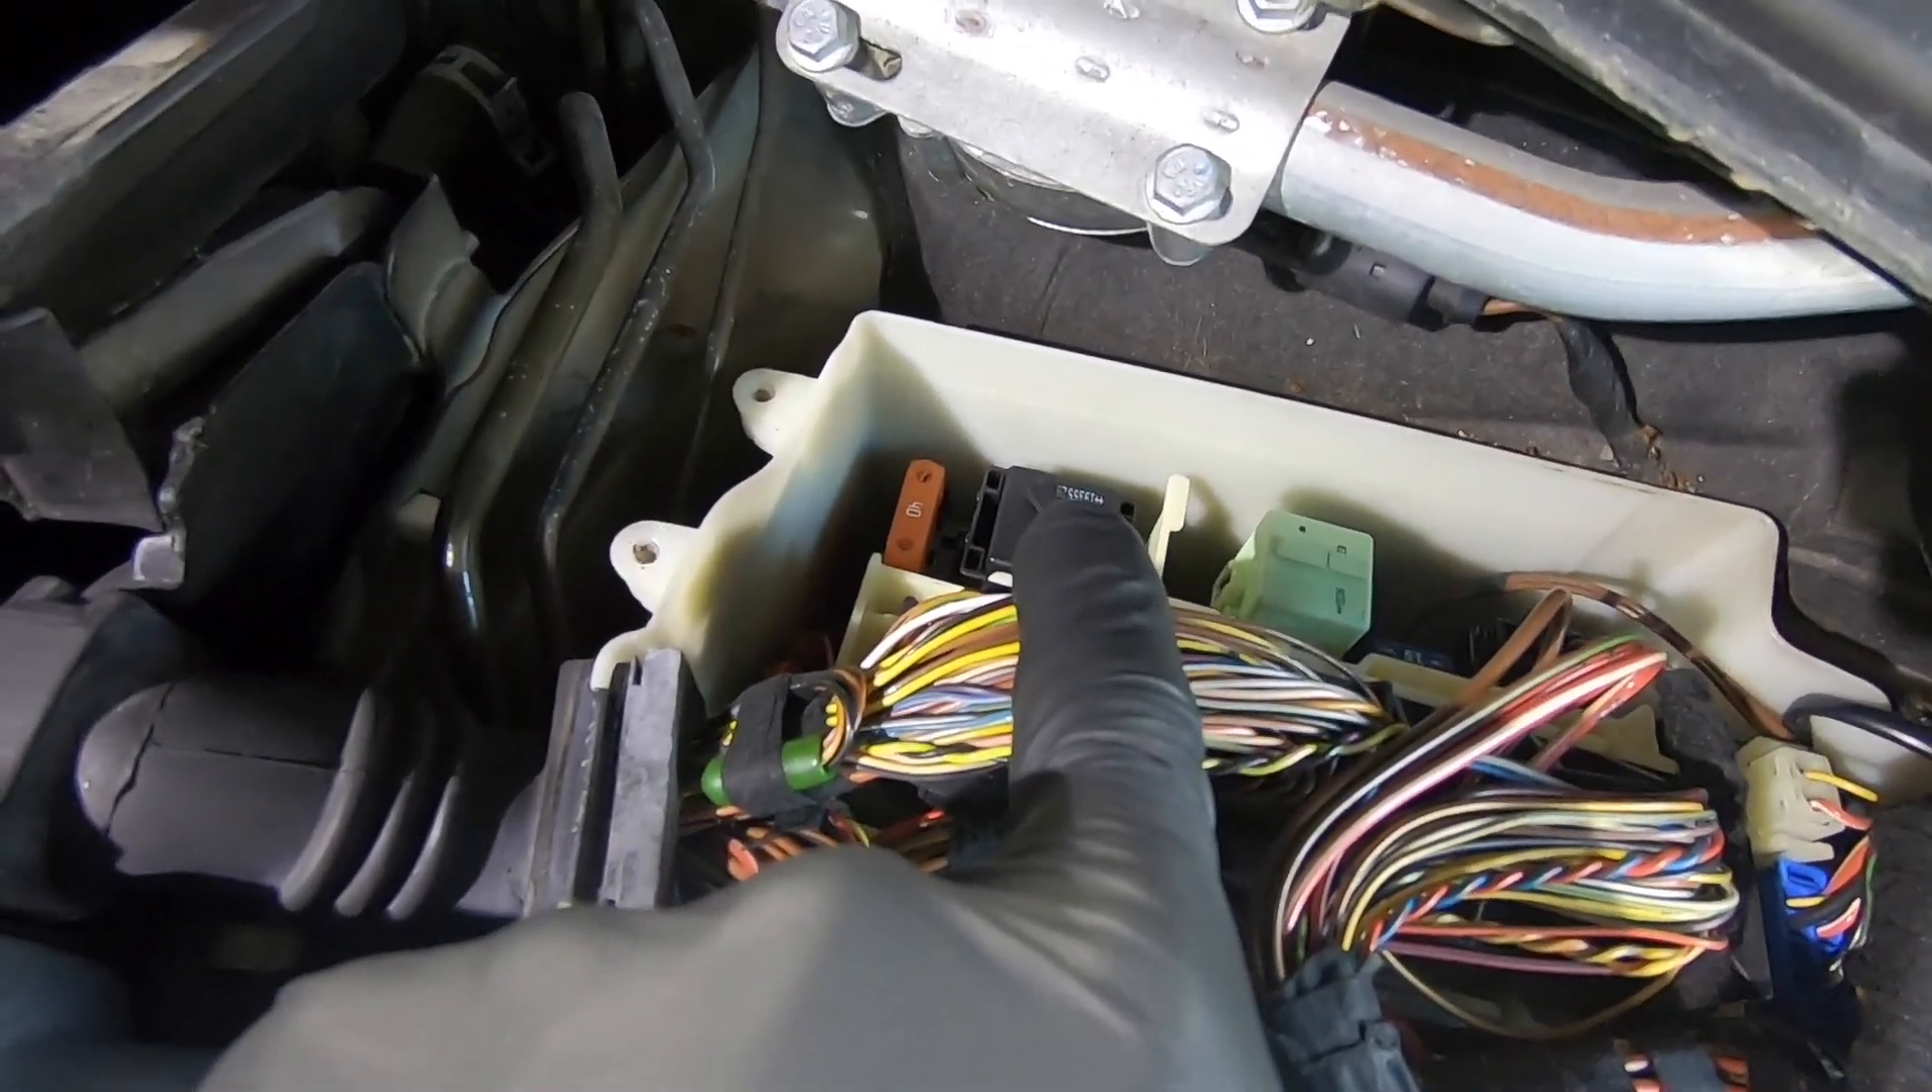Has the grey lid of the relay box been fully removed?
Yes.